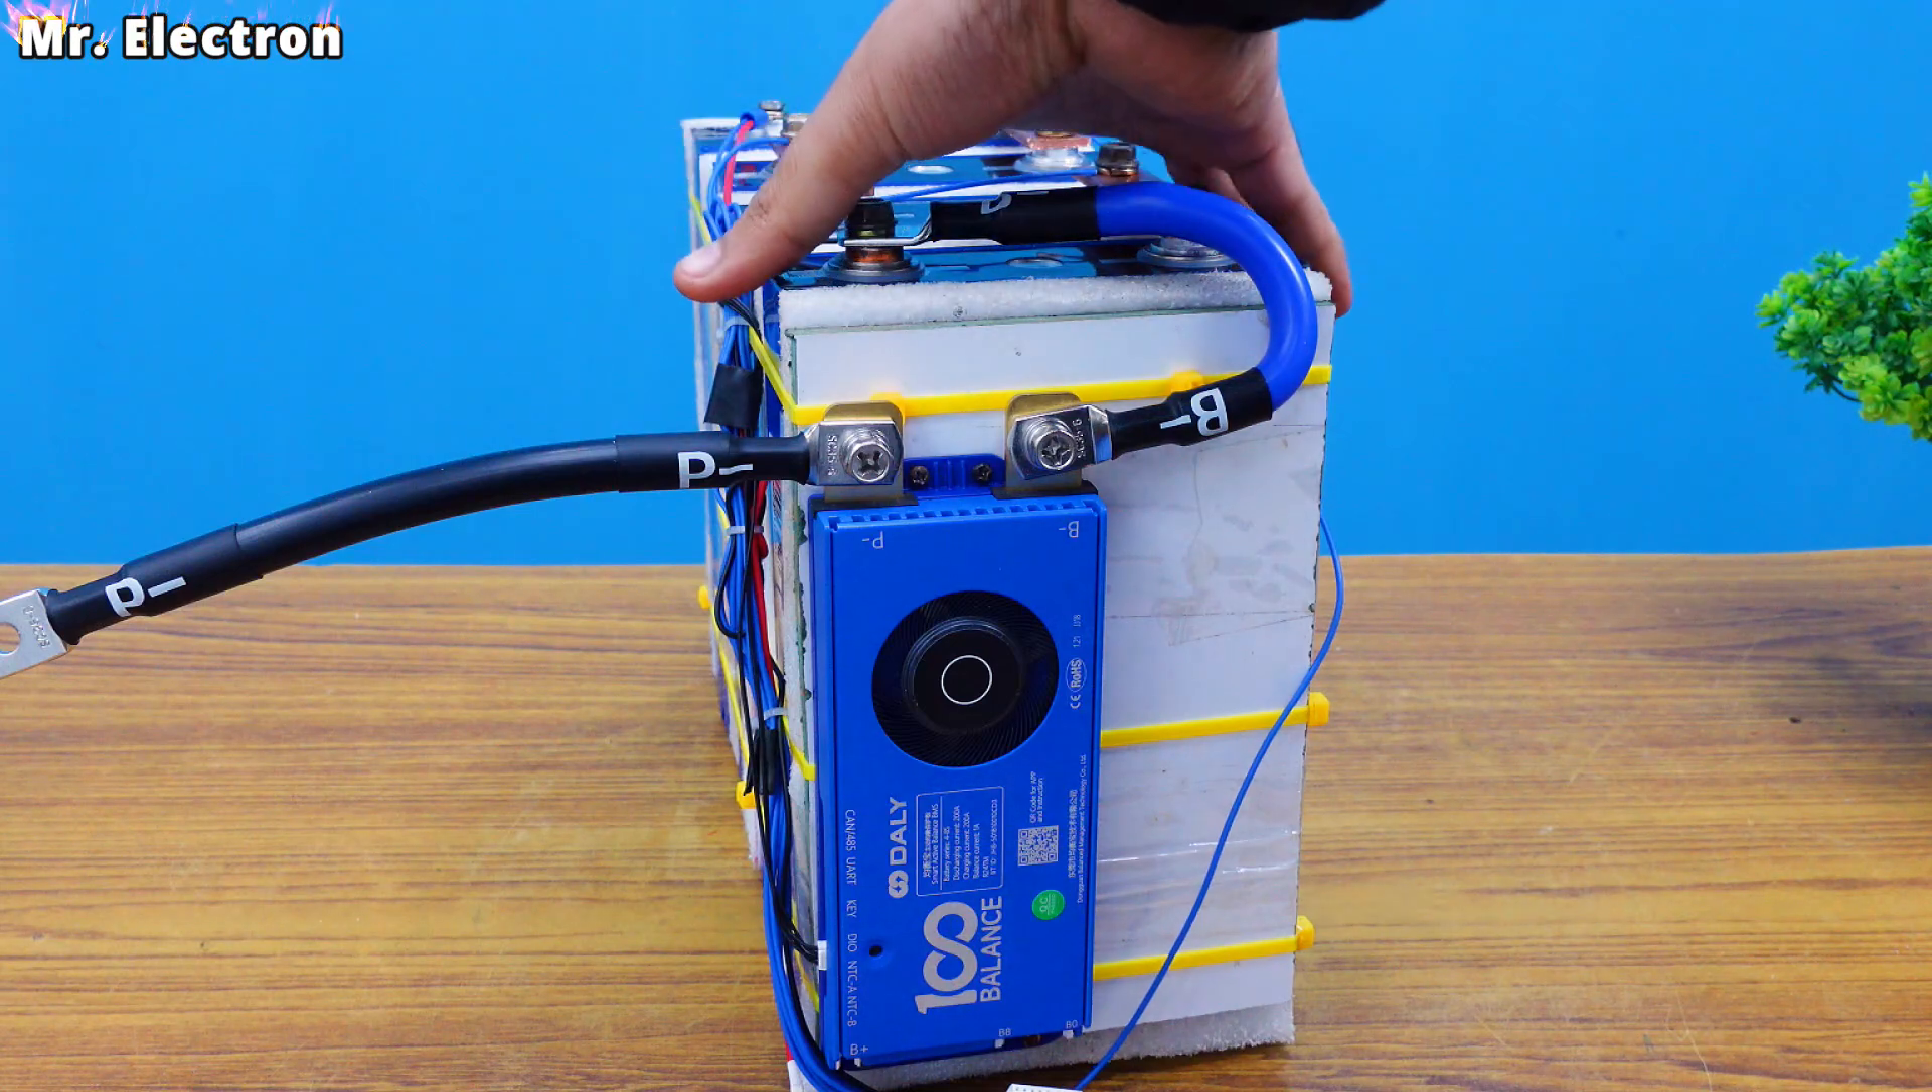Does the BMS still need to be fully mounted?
No.